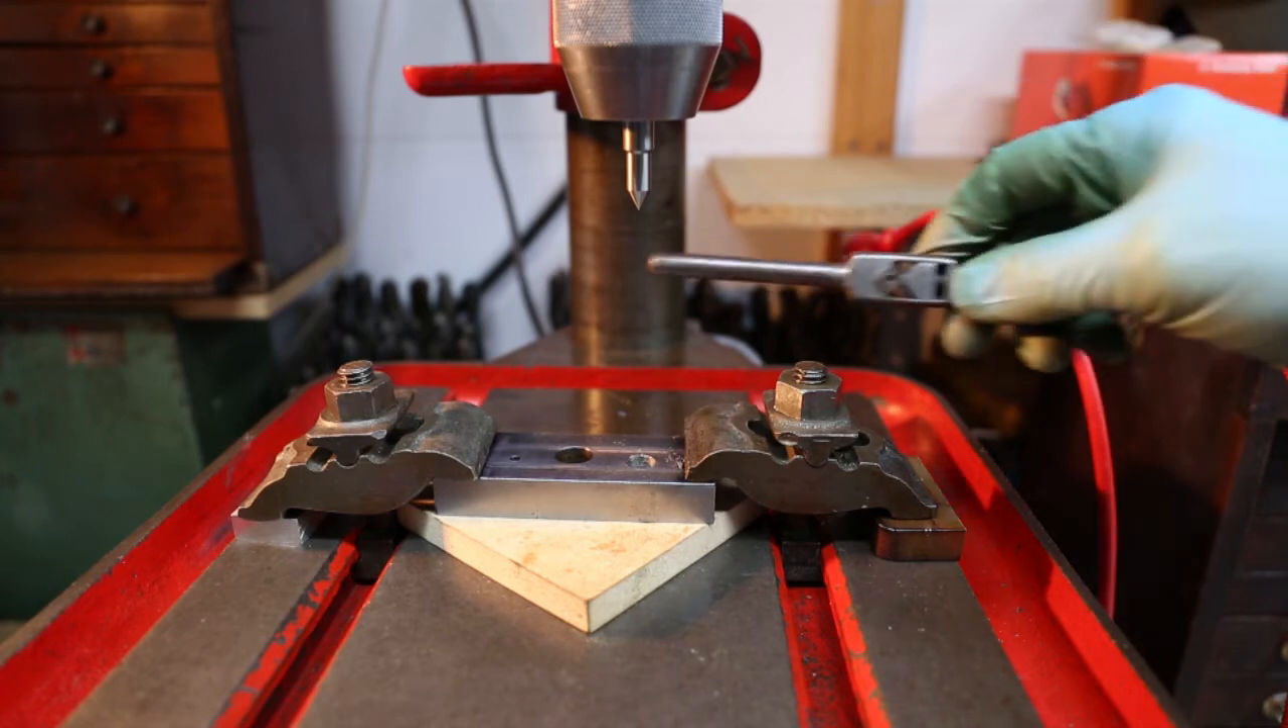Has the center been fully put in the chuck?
Yes.